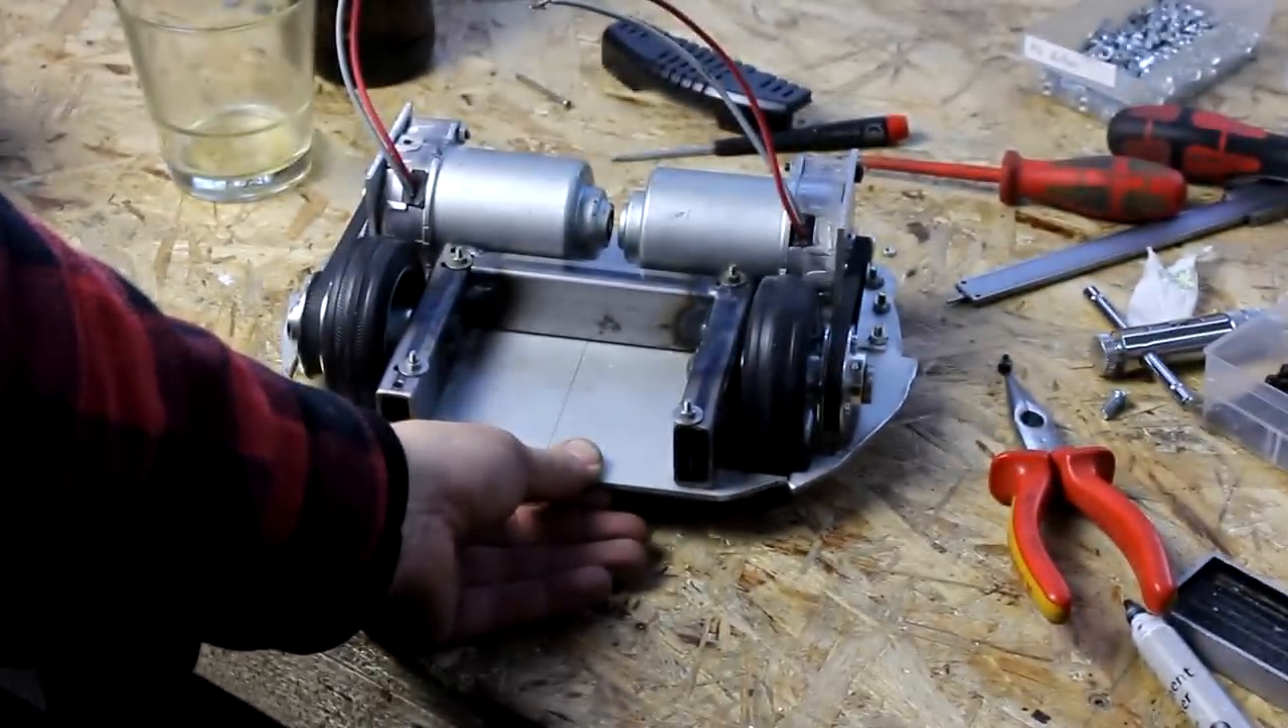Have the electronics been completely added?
No.